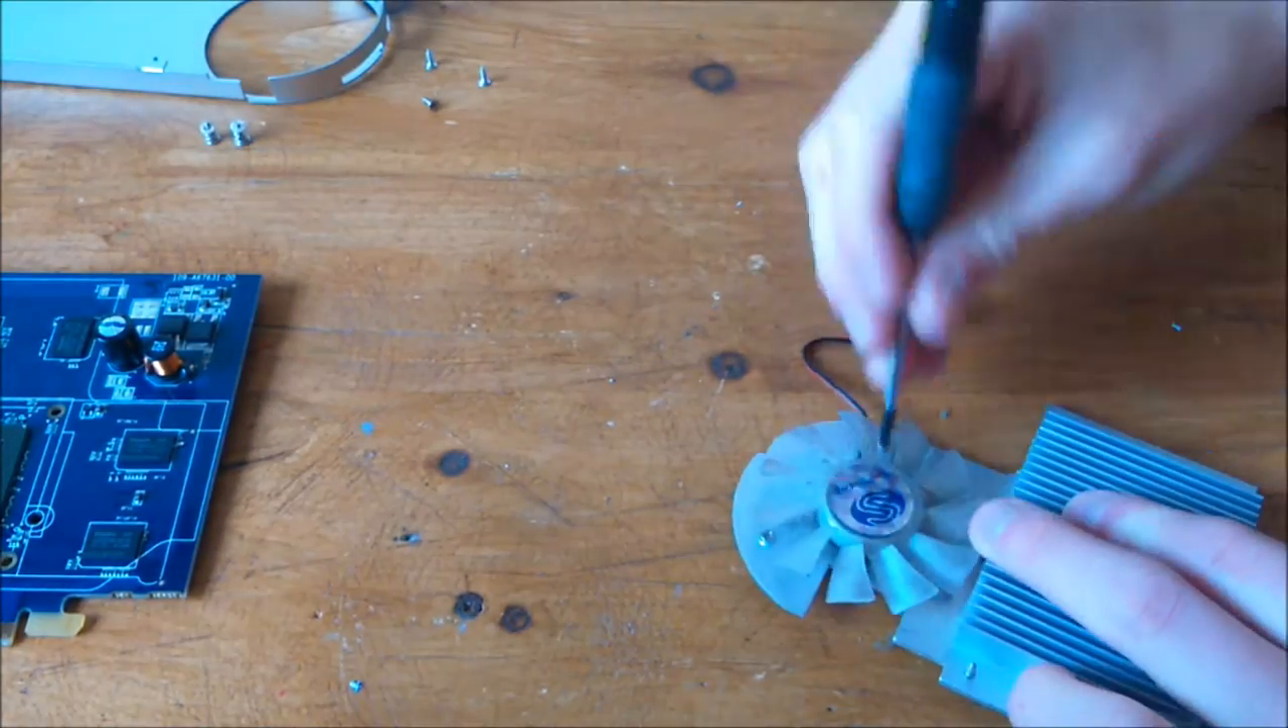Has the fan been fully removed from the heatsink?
No.